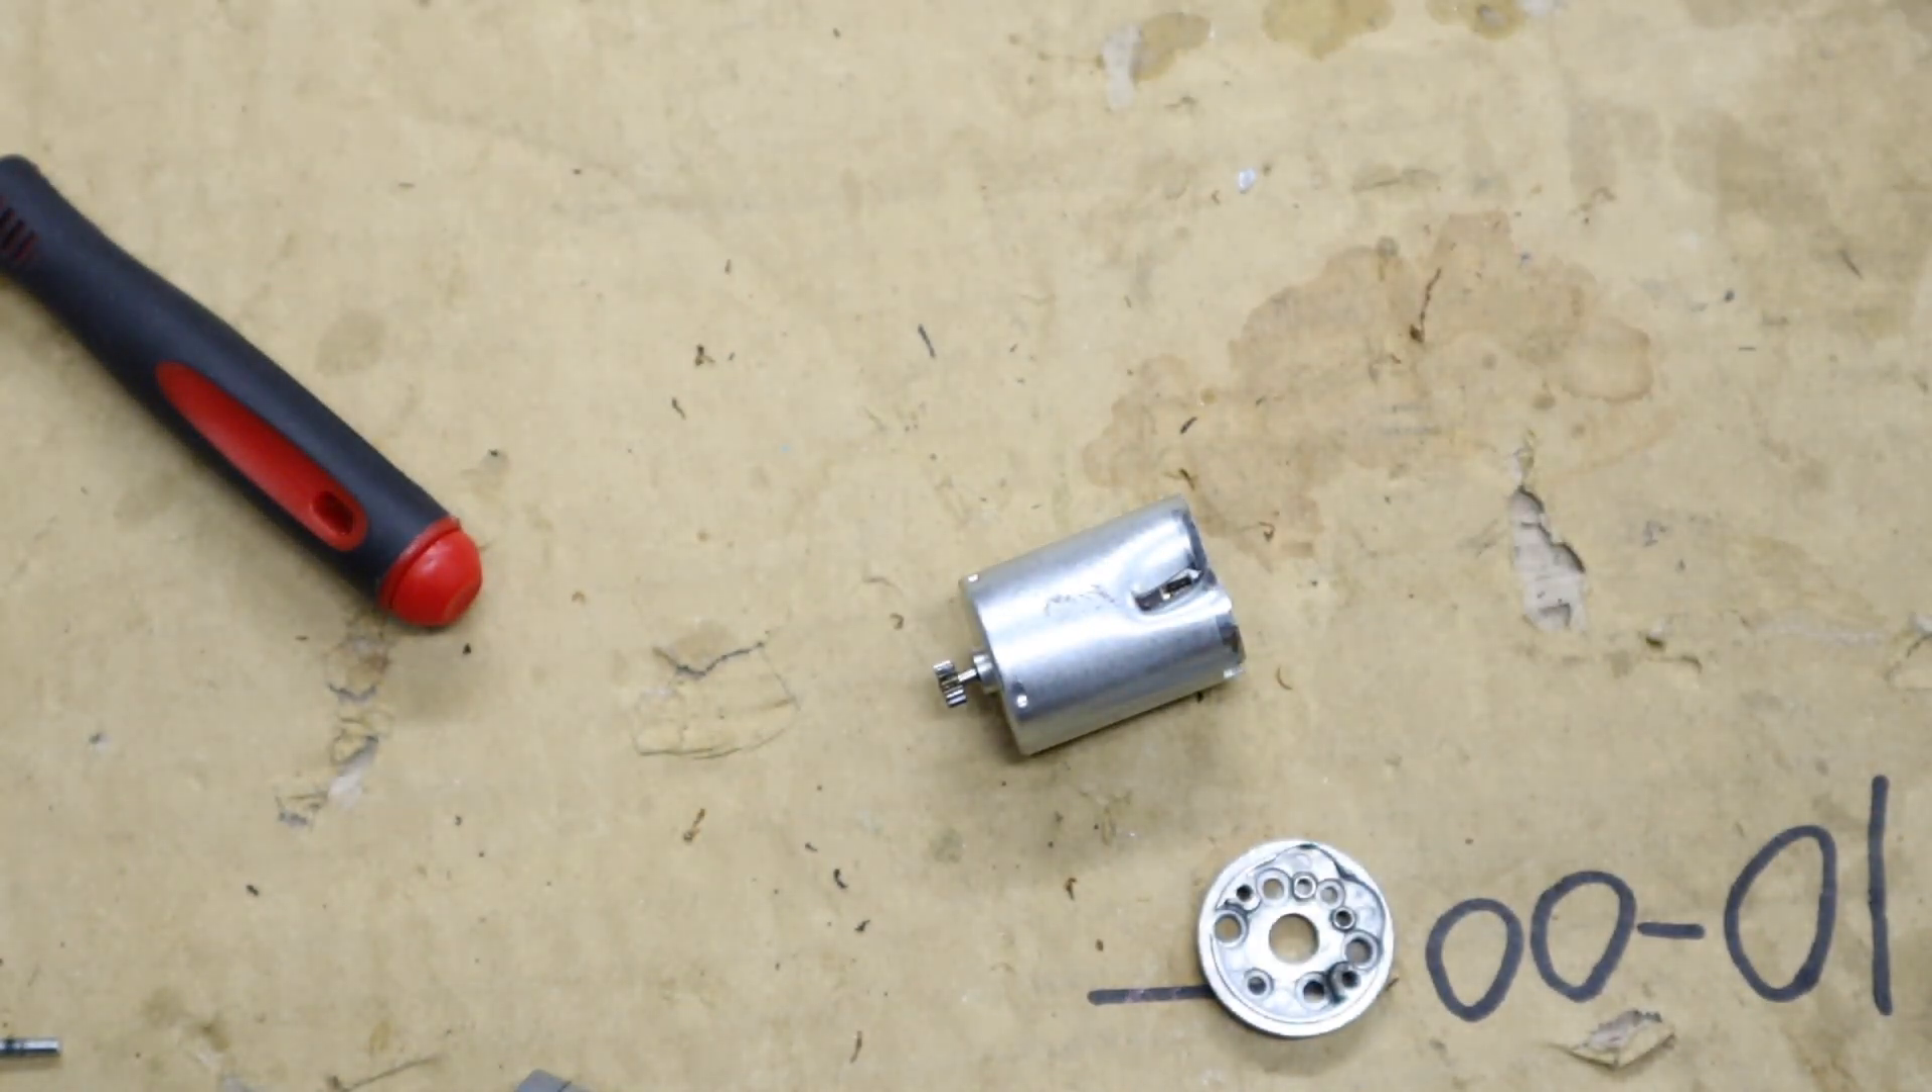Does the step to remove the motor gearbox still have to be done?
No.